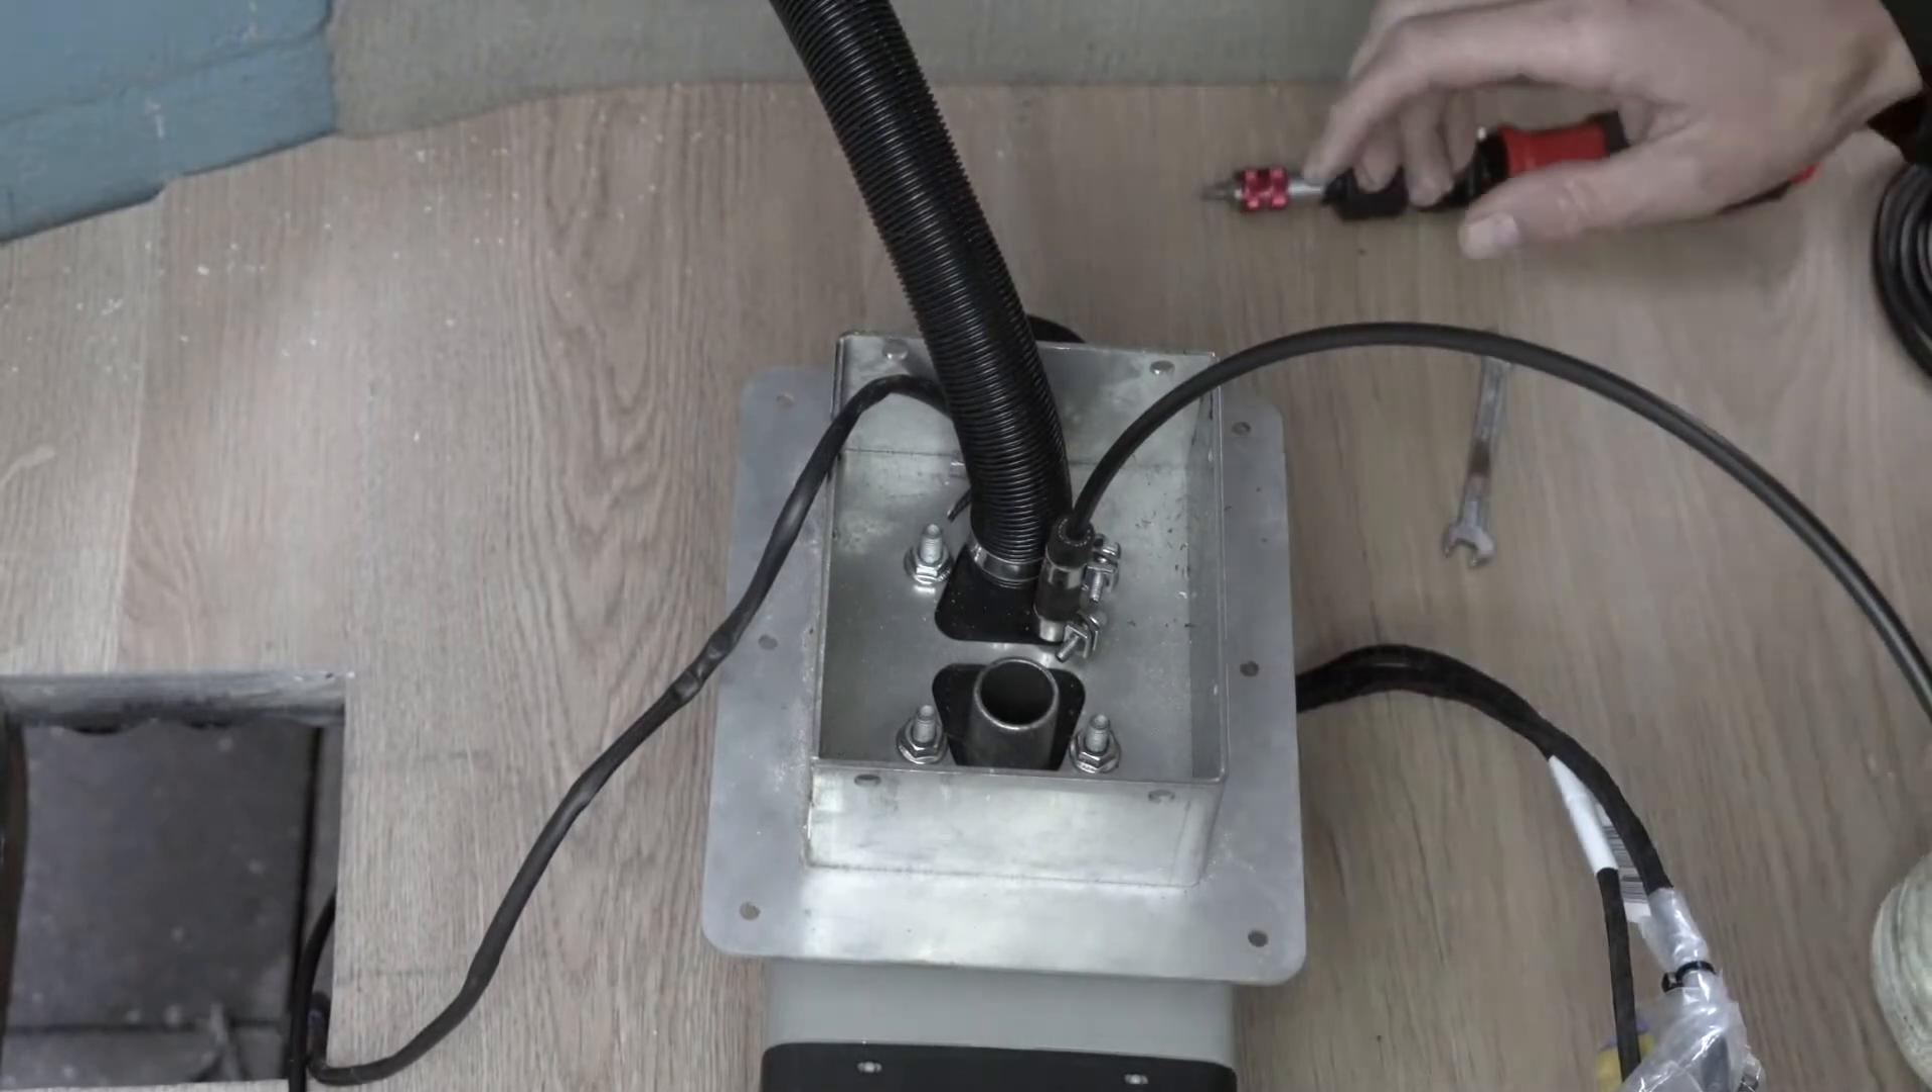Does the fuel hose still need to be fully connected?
No.